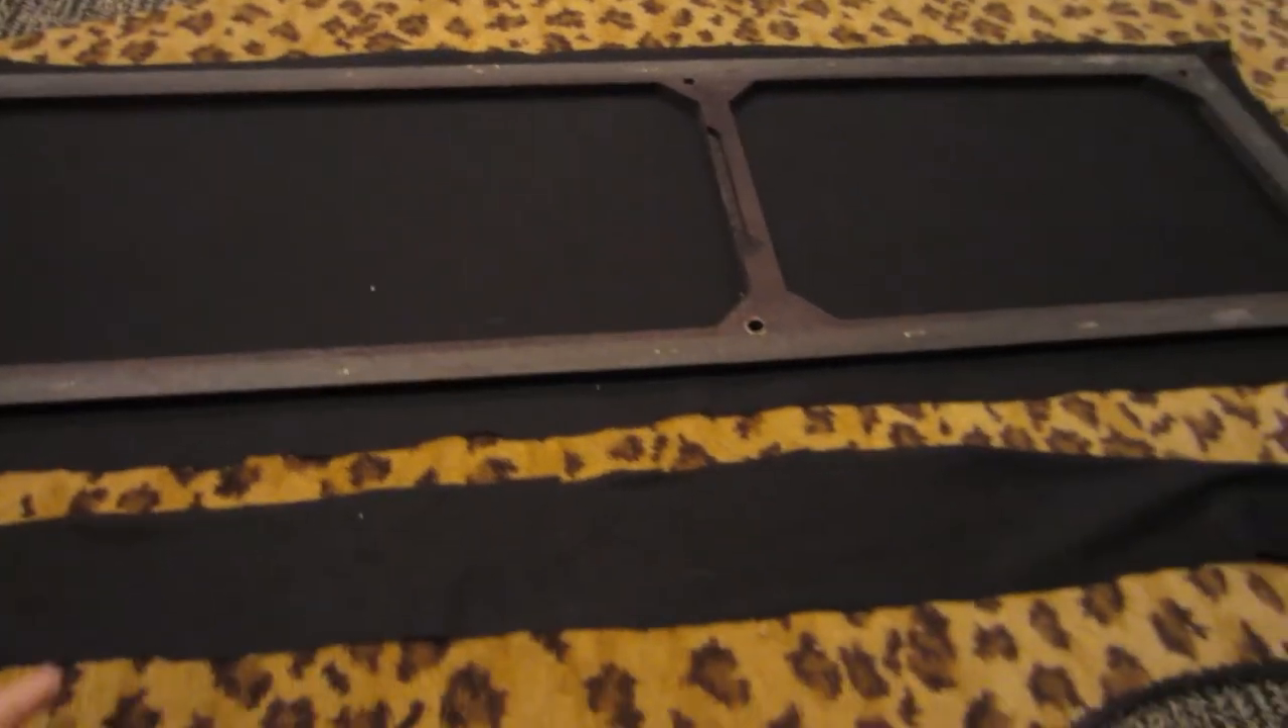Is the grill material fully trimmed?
Yes.